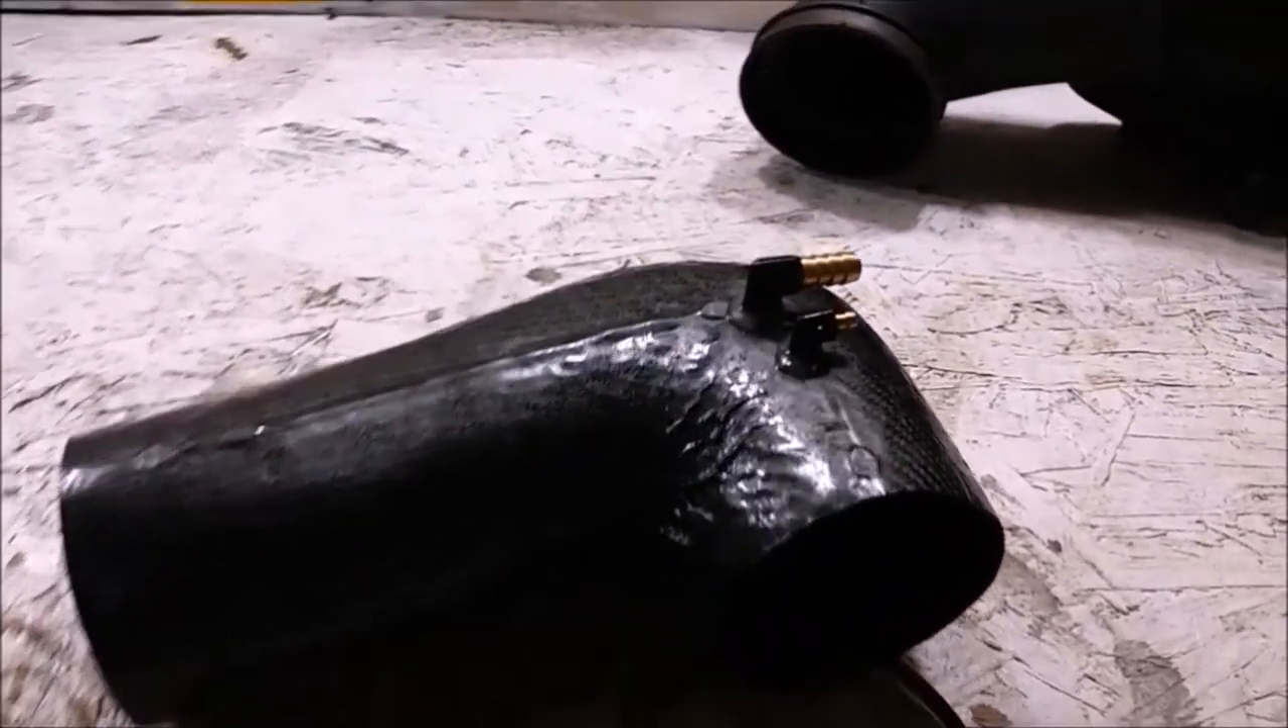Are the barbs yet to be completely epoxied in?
No.